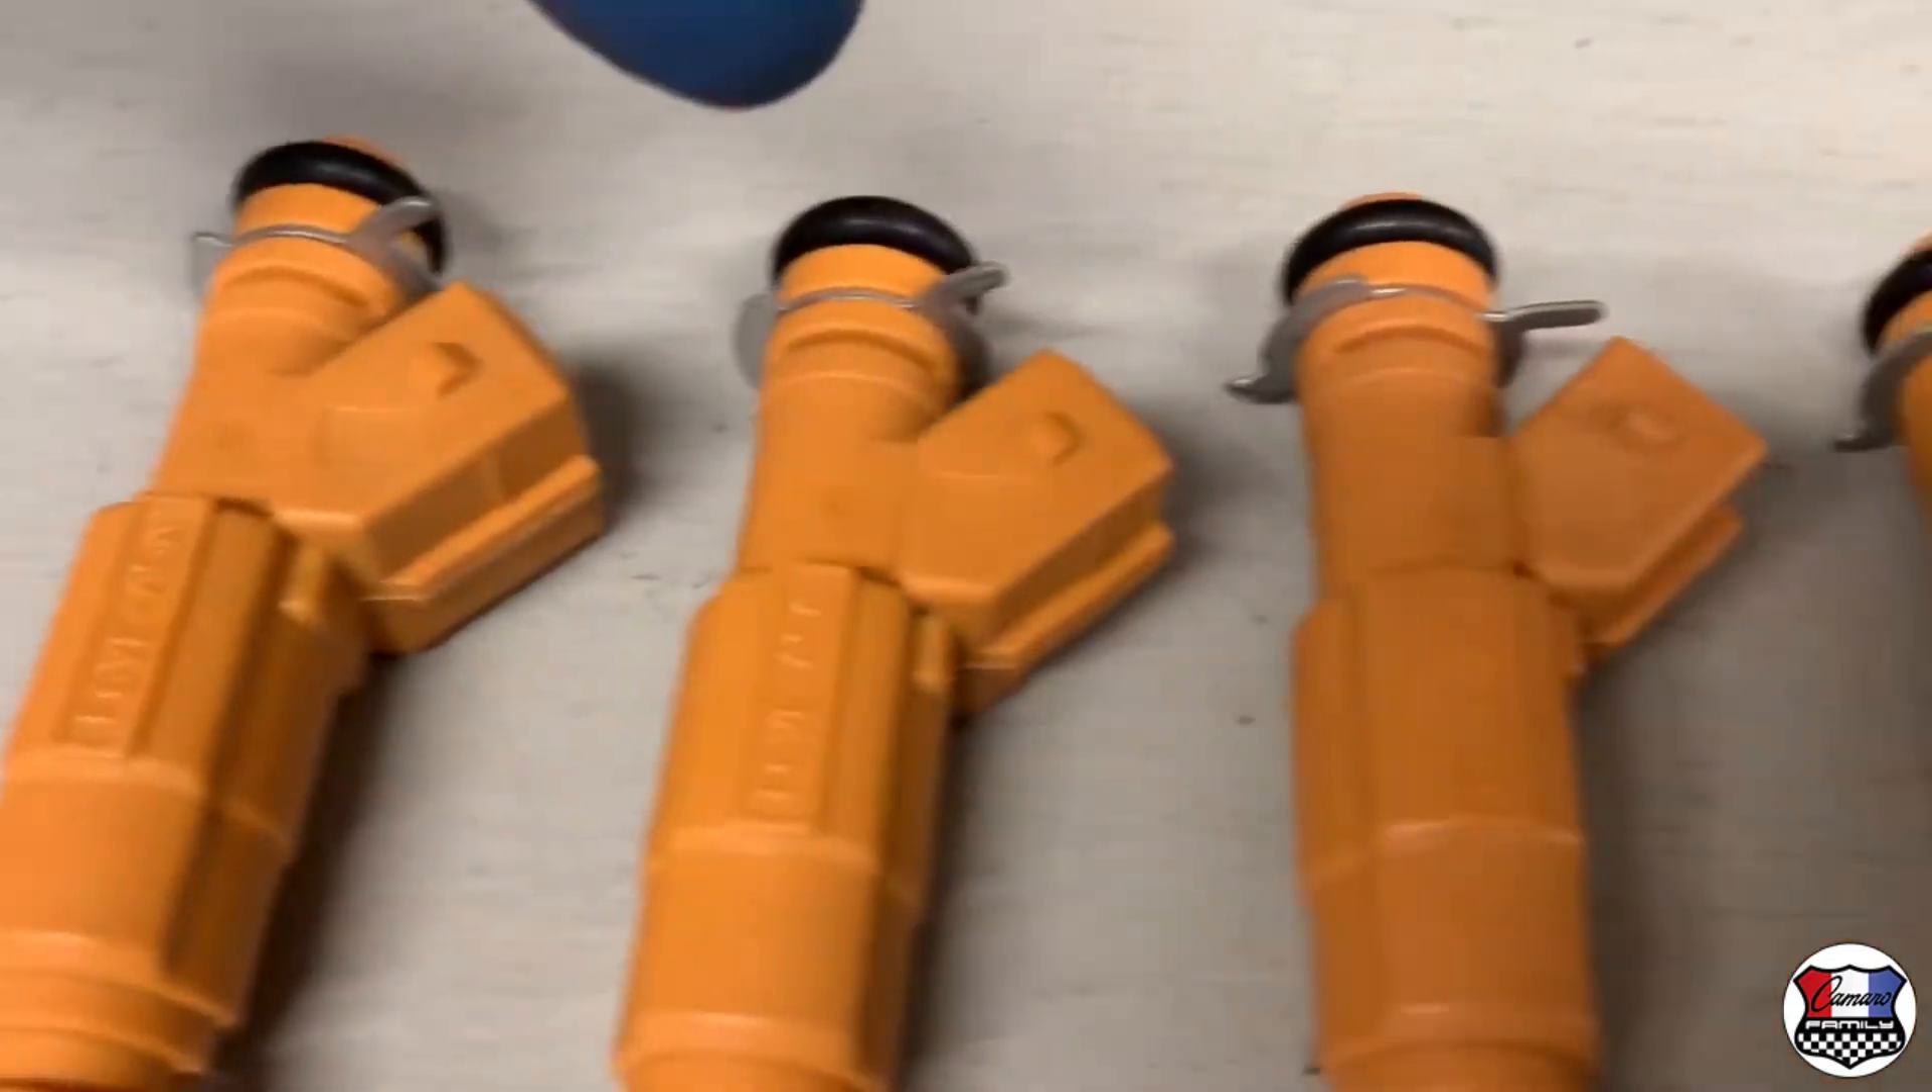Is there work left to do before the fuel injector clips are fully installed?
No.